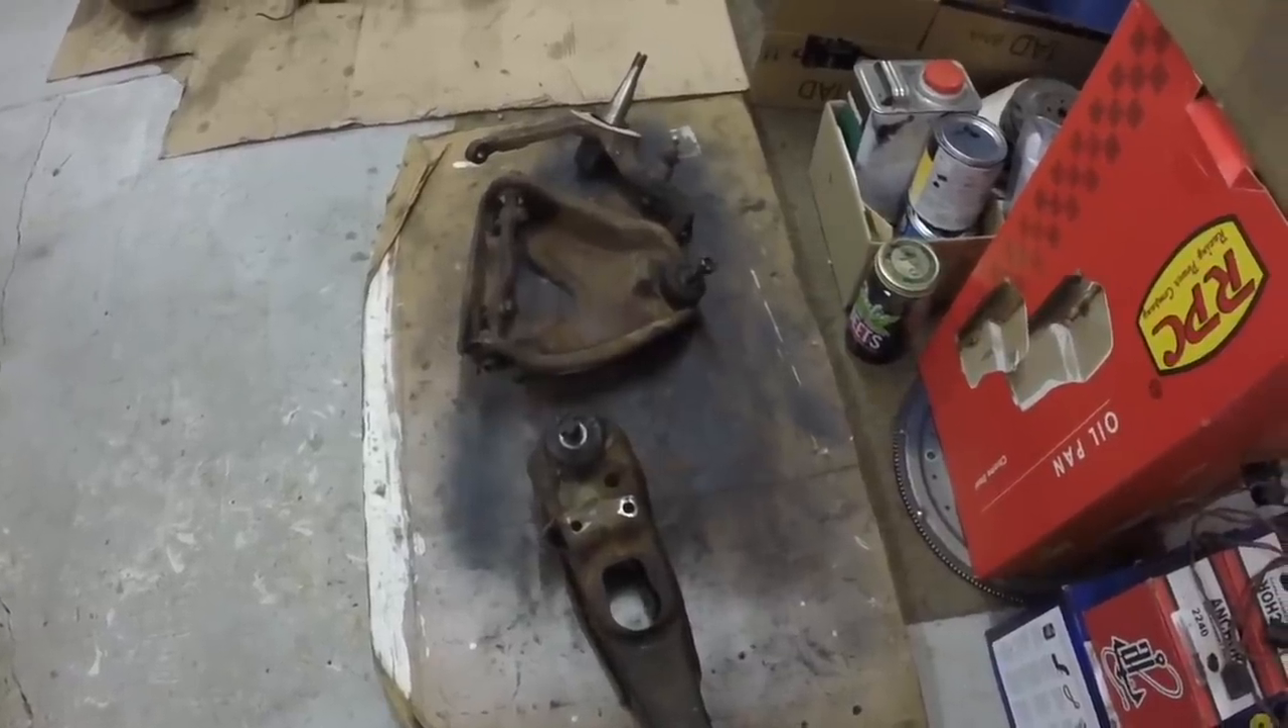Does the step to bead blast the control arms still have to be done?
Yes.